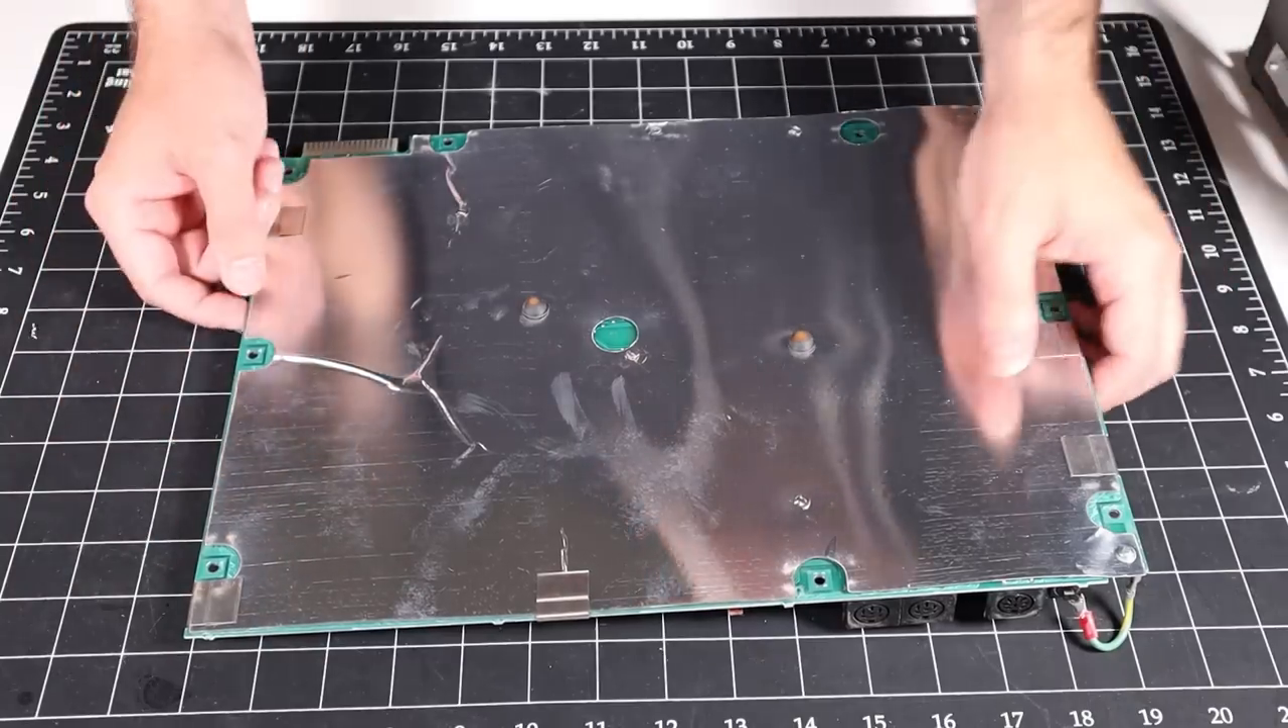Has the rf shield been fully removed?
No.